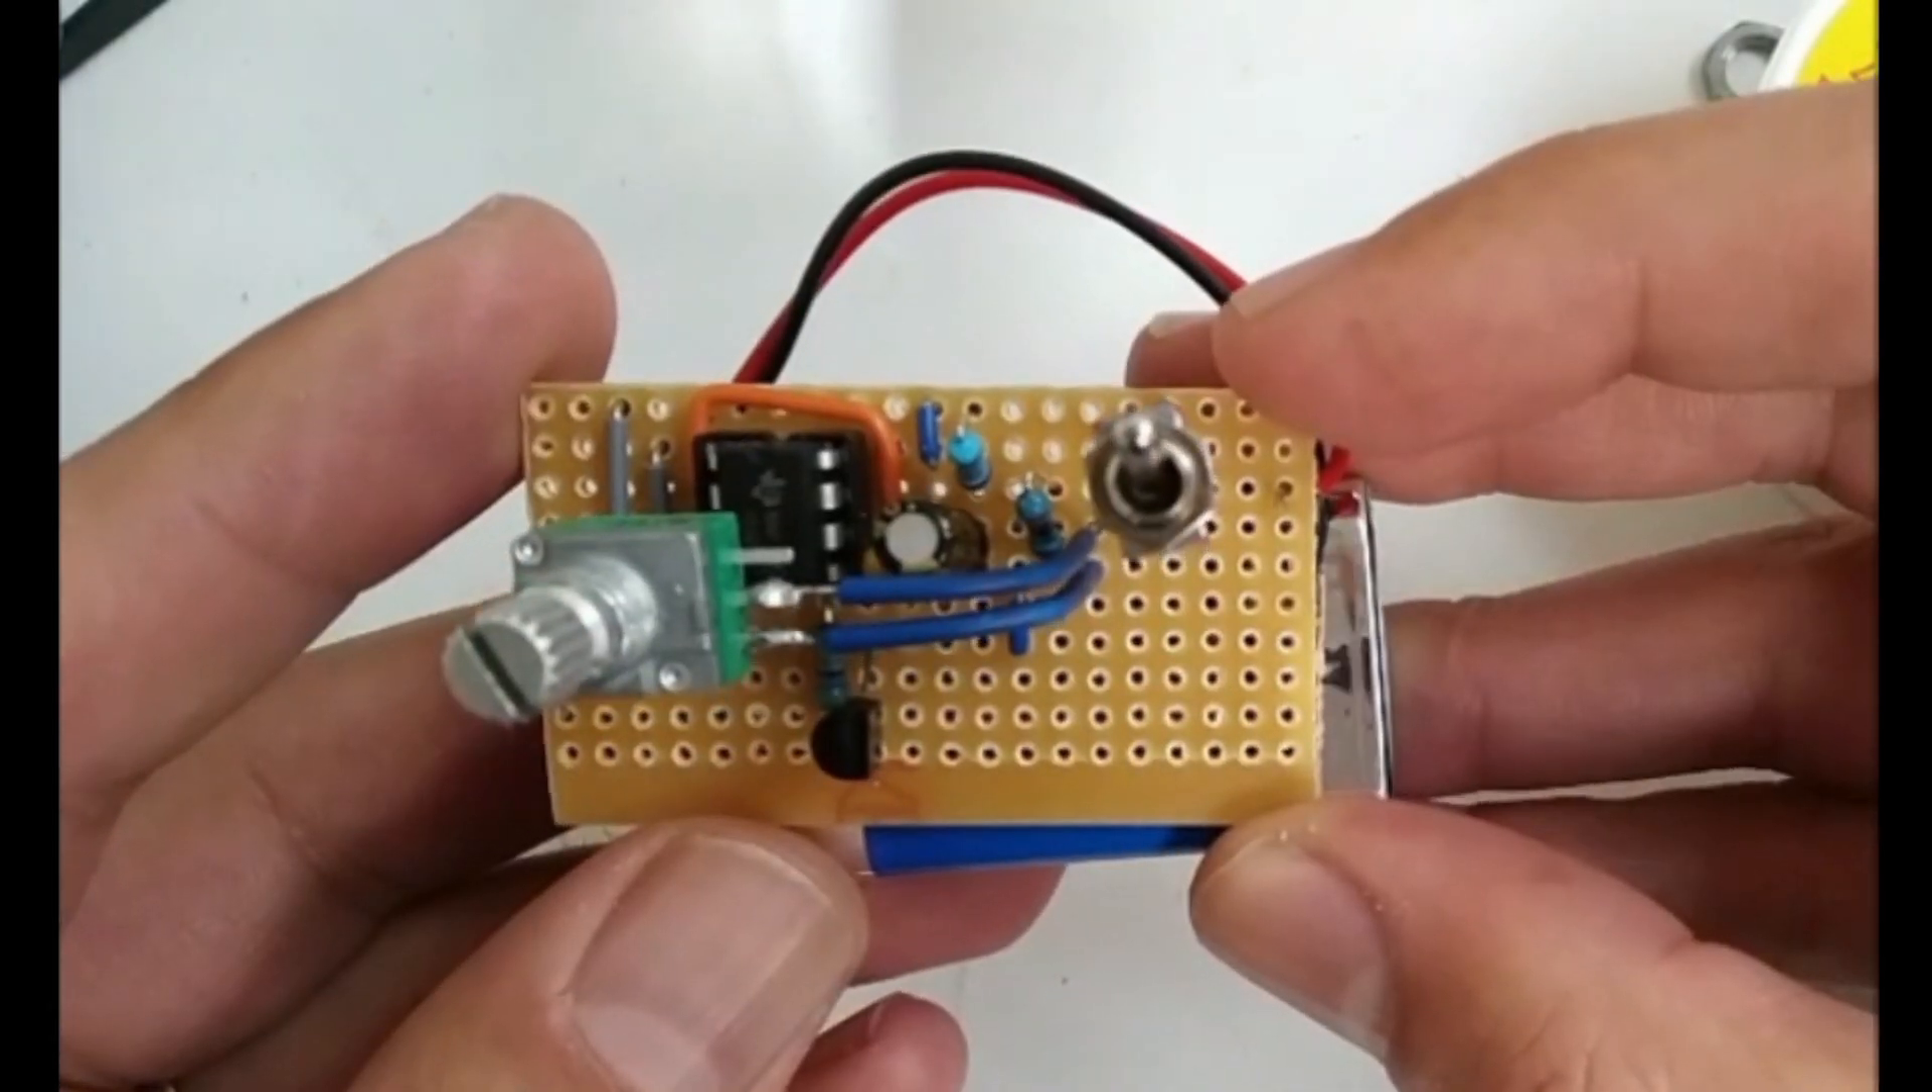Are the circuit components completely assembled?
Yes.